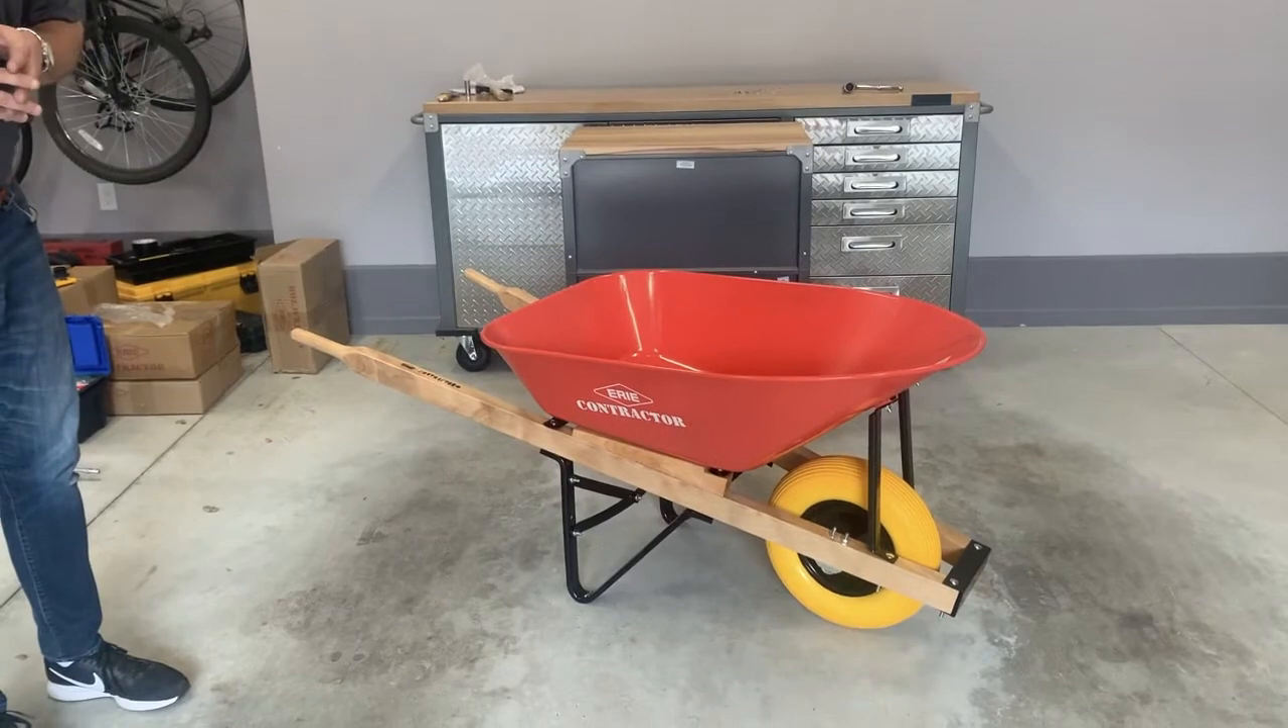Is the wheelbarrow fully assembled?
Yes.